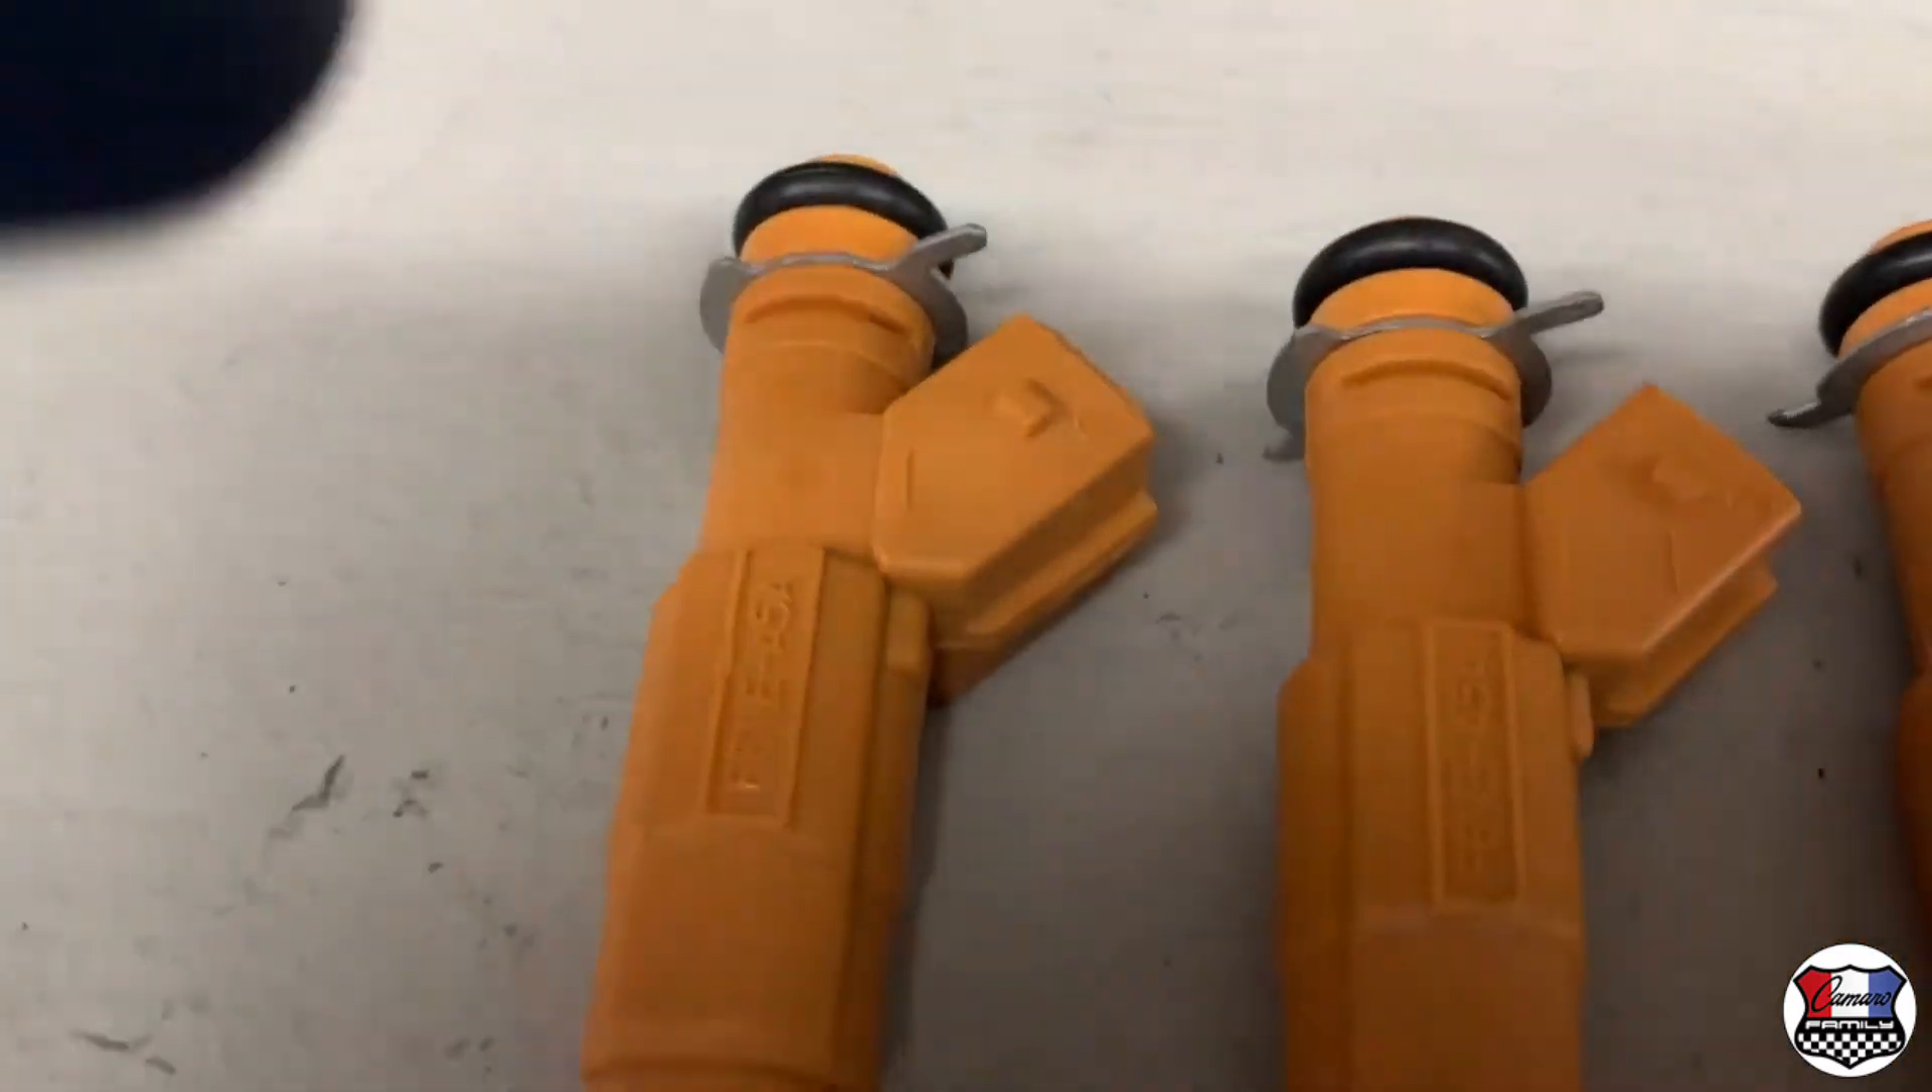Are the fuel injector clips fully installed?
Yes.